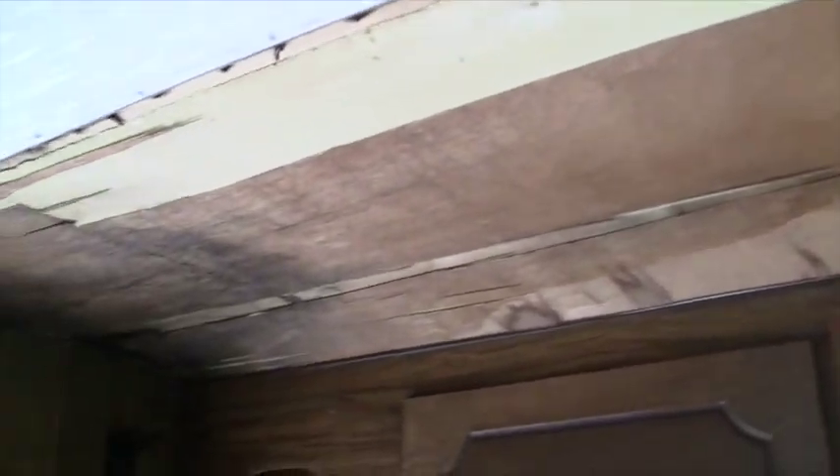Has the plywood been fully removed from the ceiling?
No.